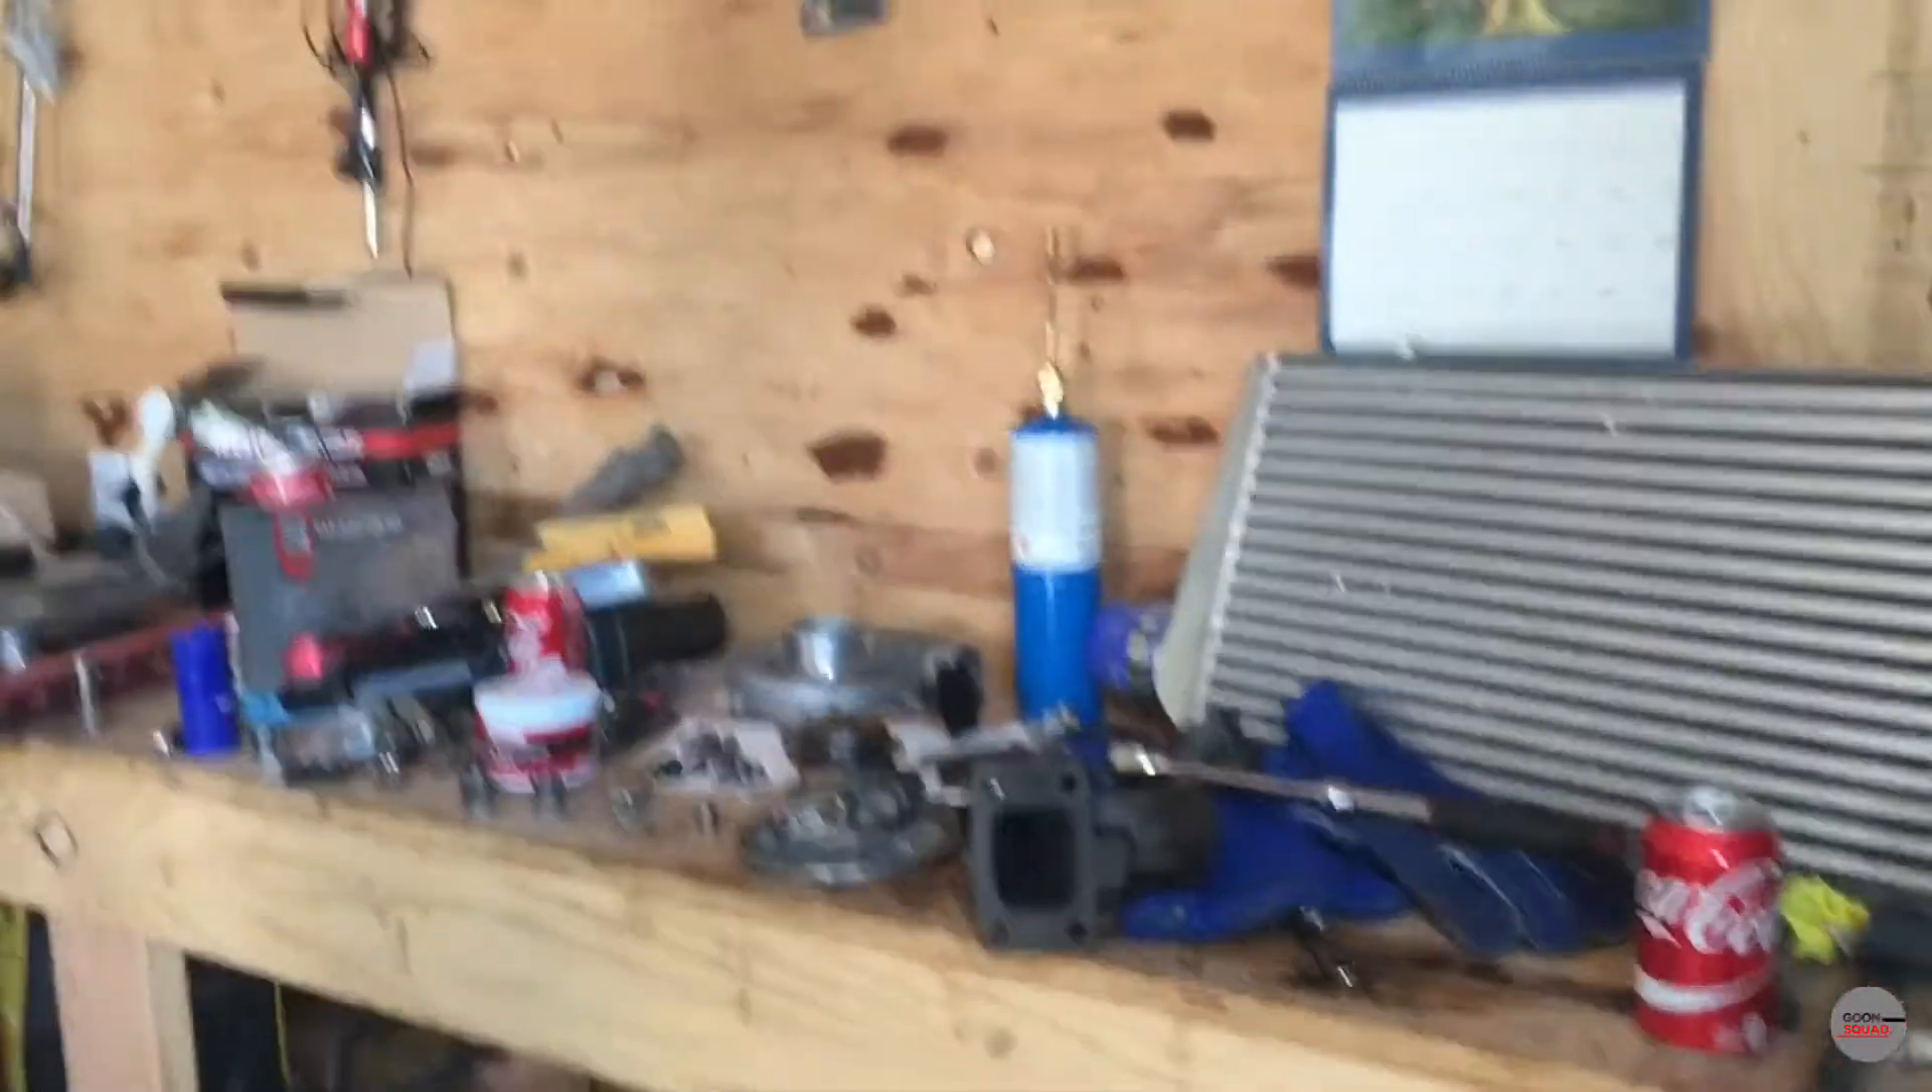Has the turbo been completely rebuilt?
No.